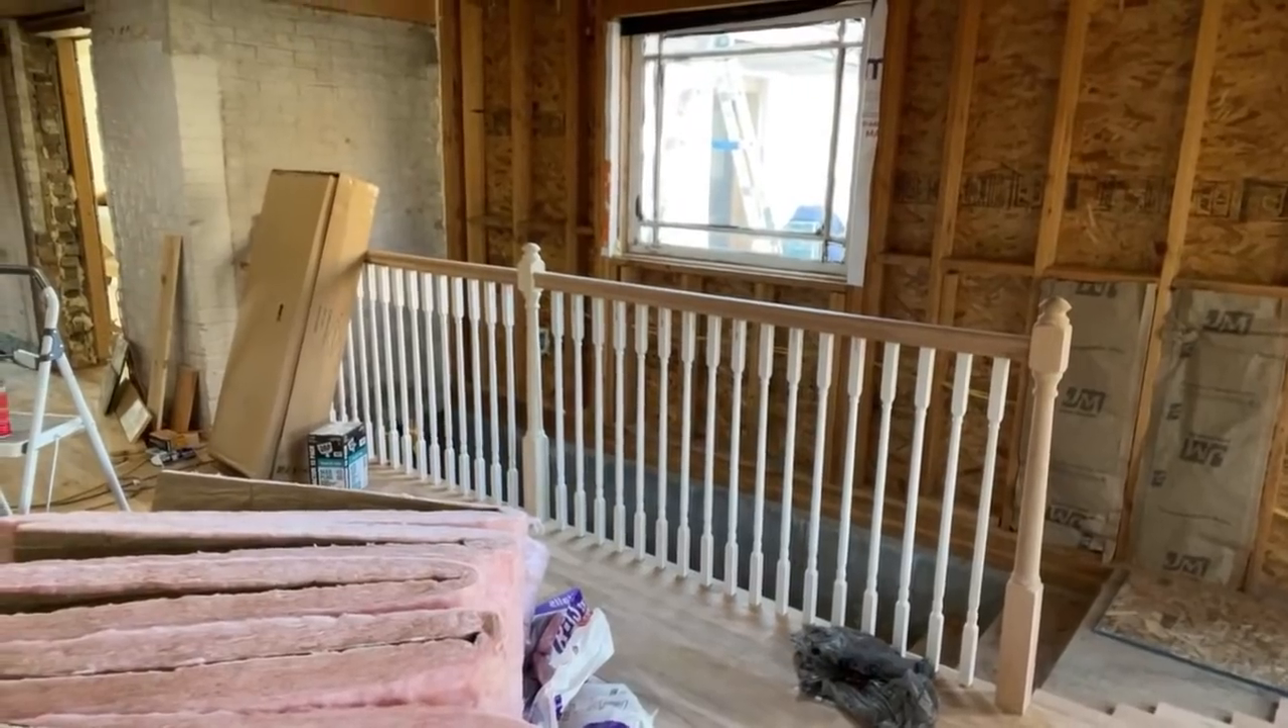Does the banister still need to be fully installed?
No.